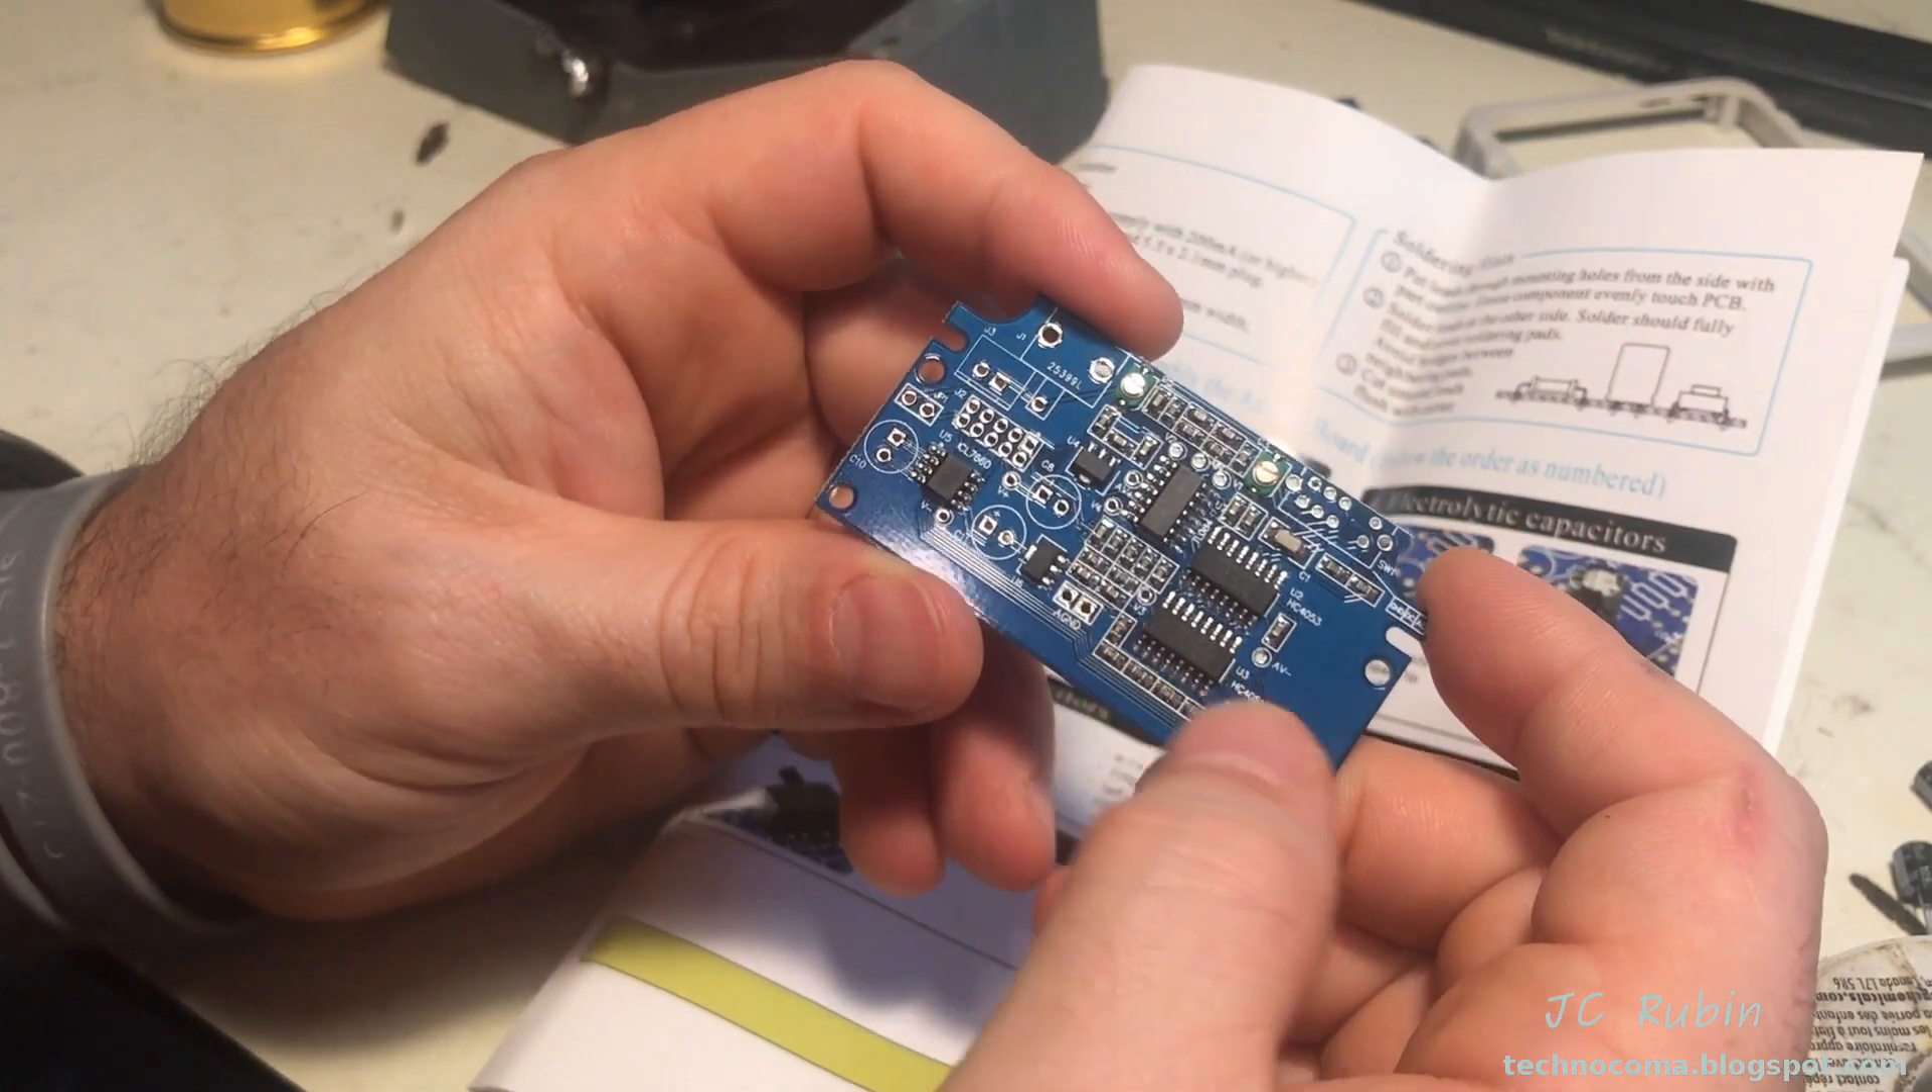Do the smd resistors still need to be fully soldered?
No.